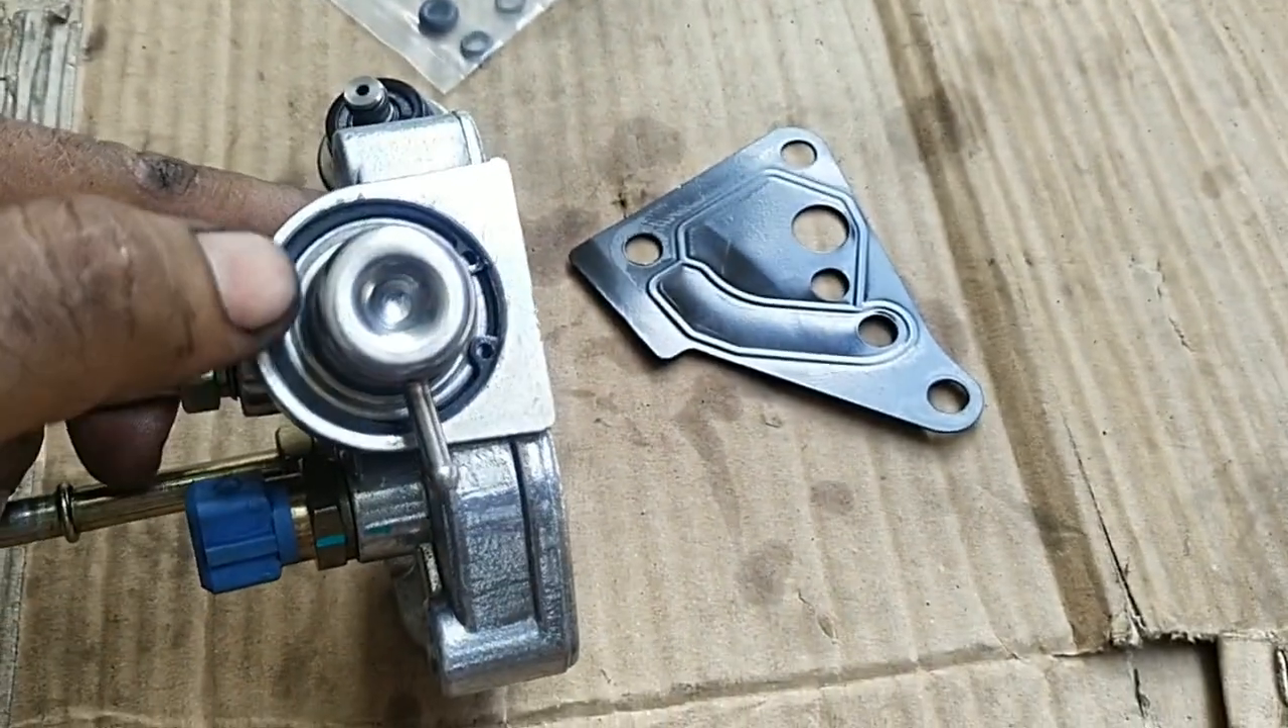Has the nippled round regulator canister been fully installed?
Yes.